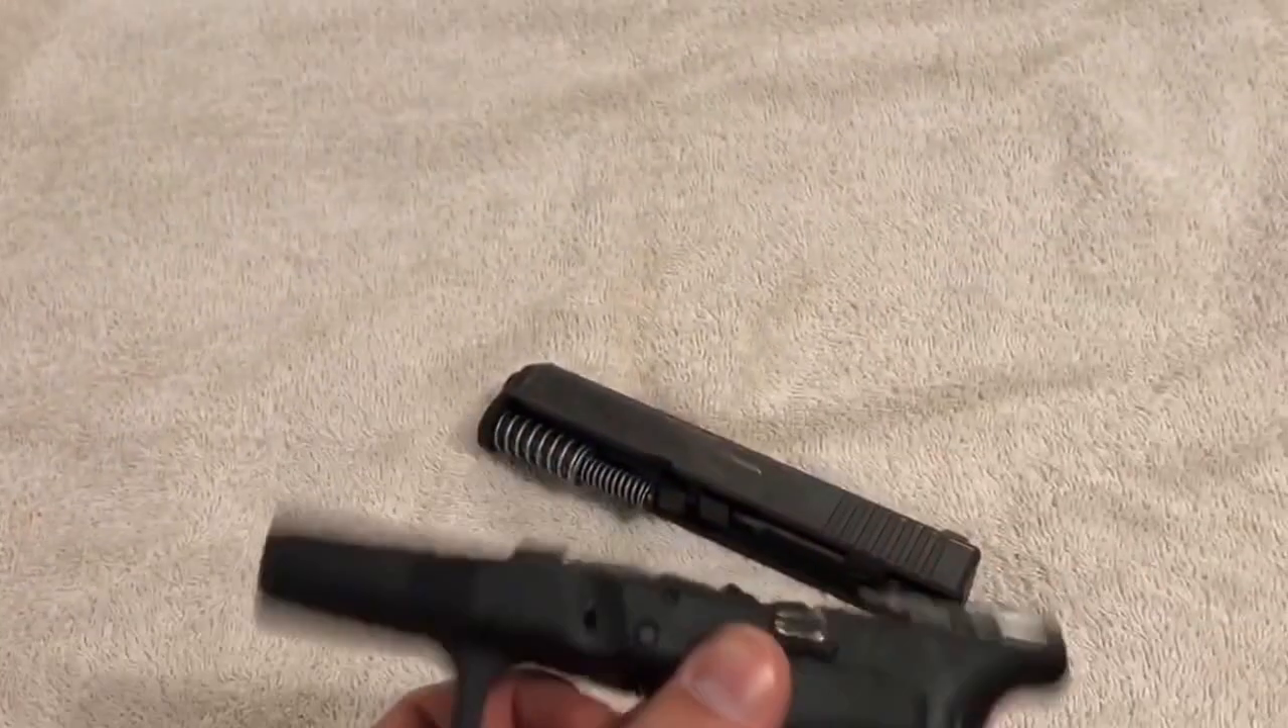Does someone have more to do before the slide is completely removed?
No.